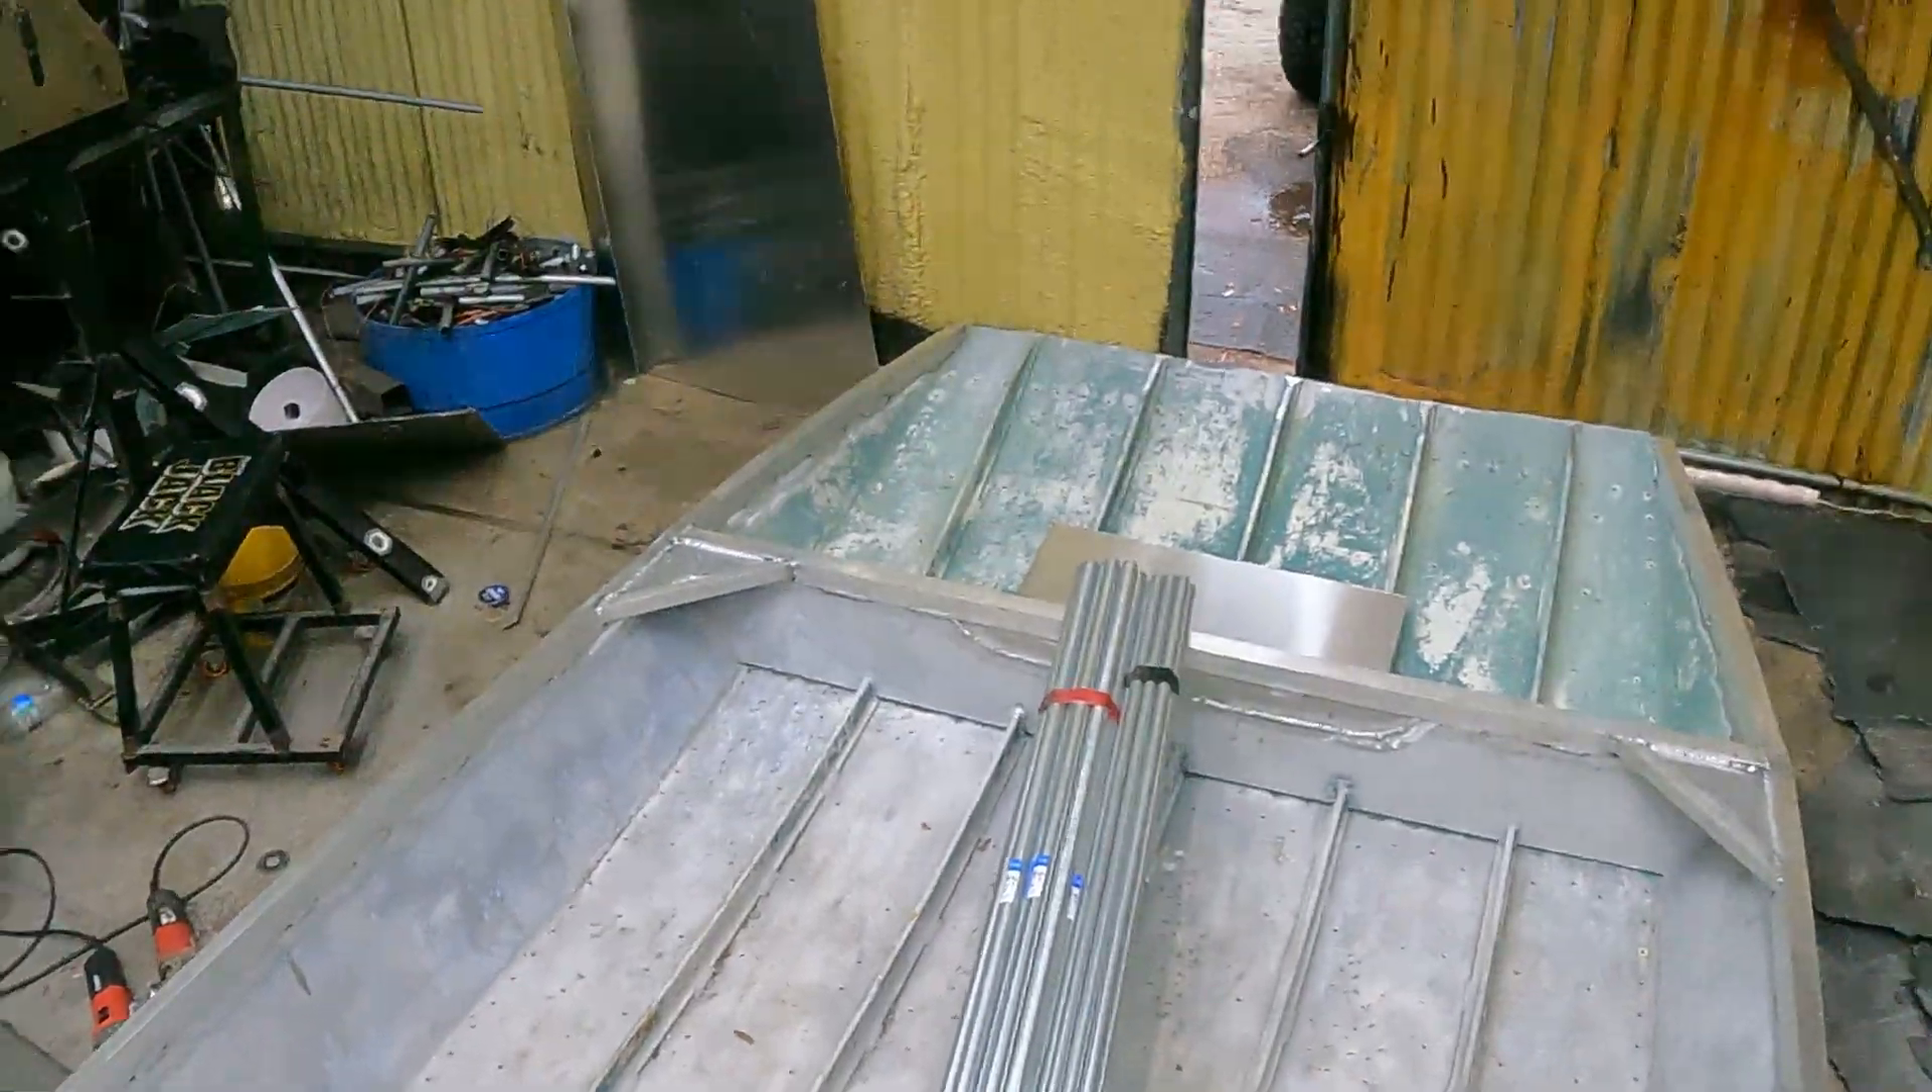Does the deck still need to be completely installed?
Yes.